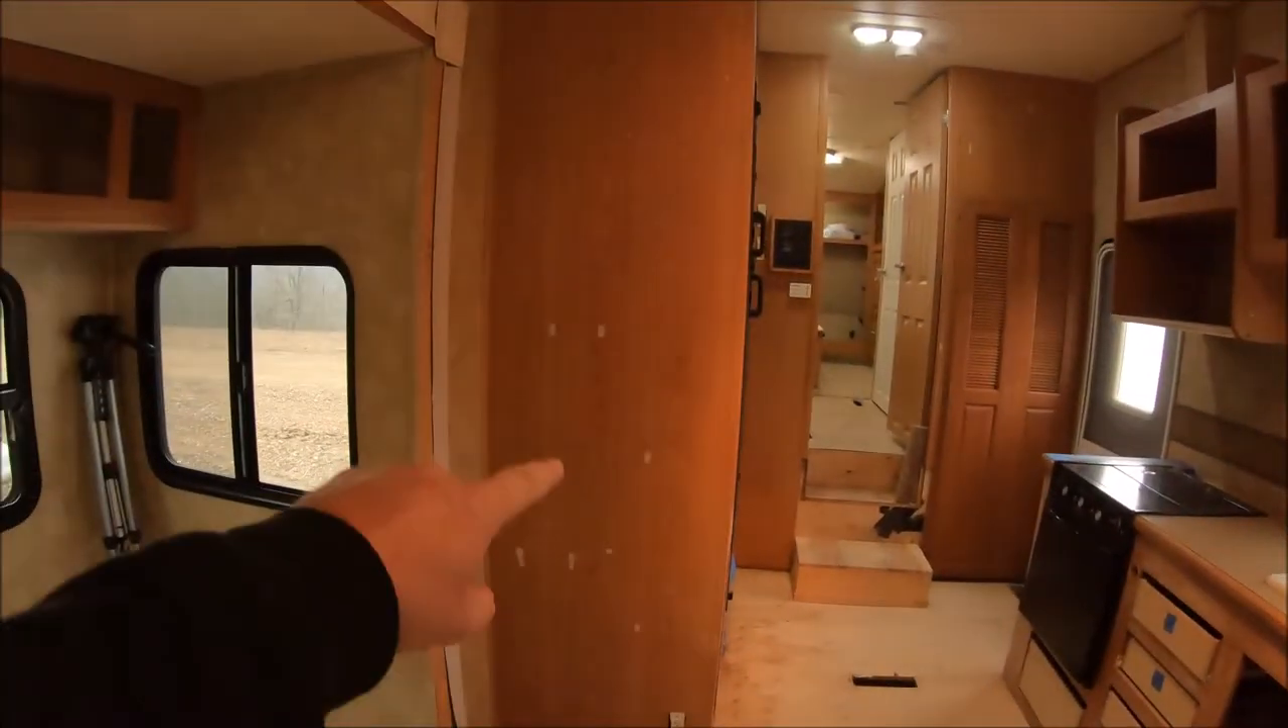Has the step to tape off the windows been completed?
No.